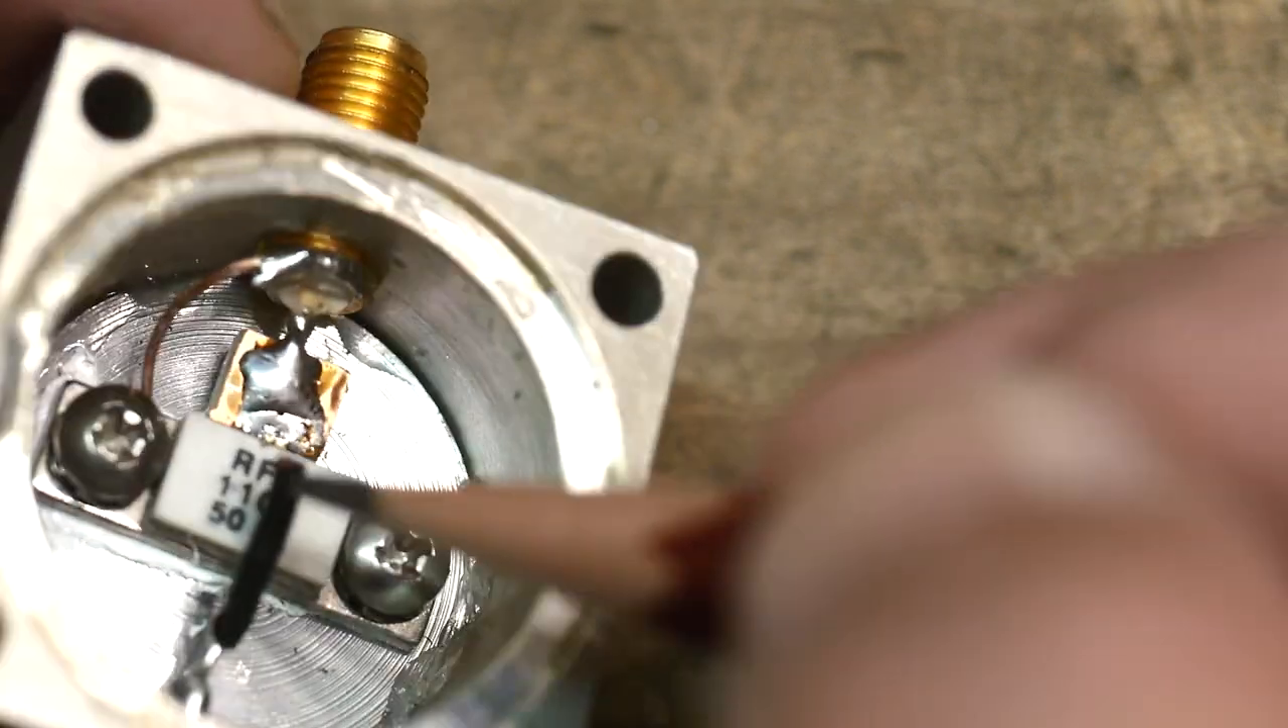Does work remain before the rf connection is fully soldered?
No.